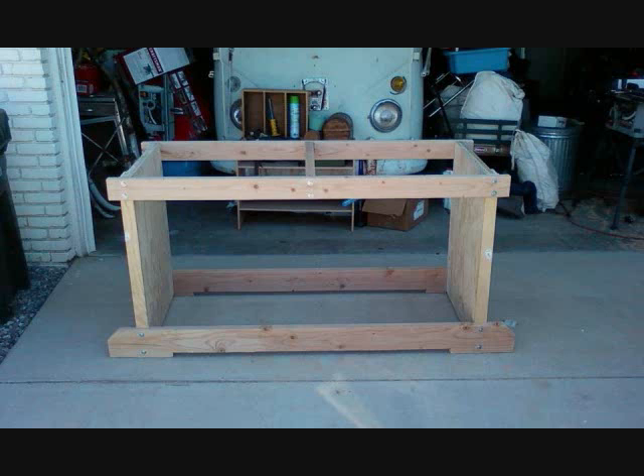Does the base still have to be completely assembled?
No.